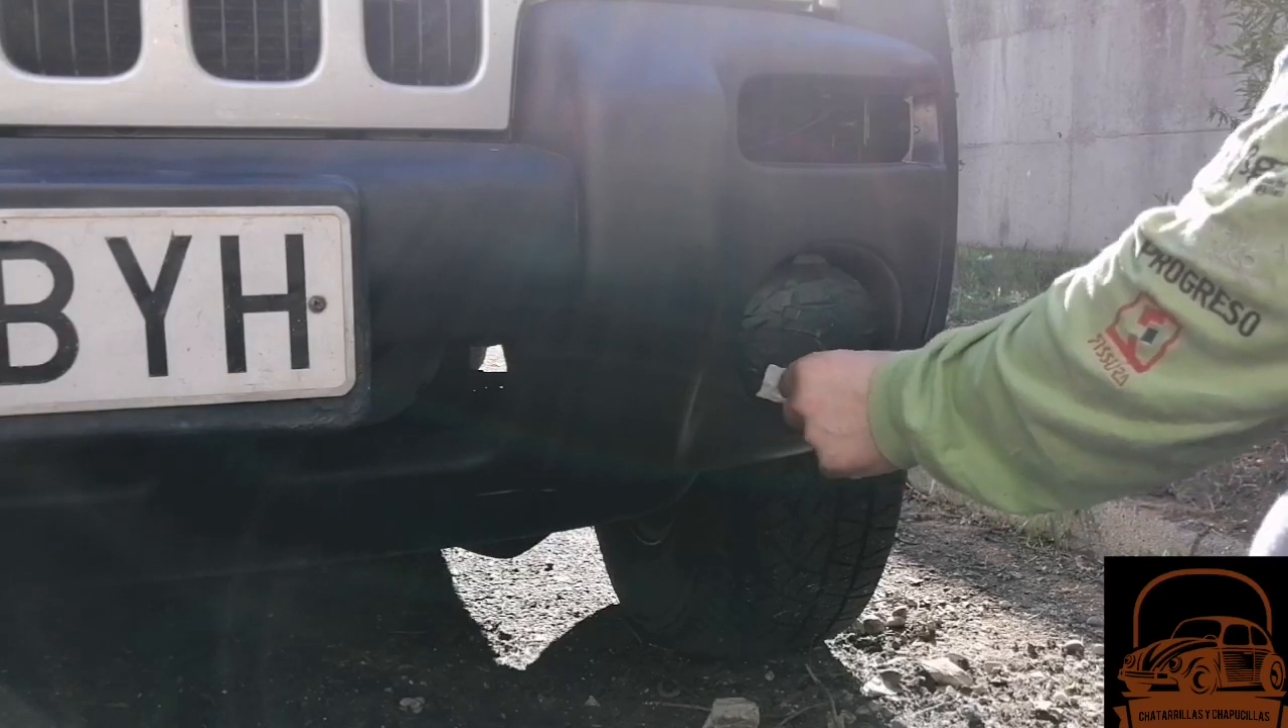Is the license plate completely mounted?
Yes.